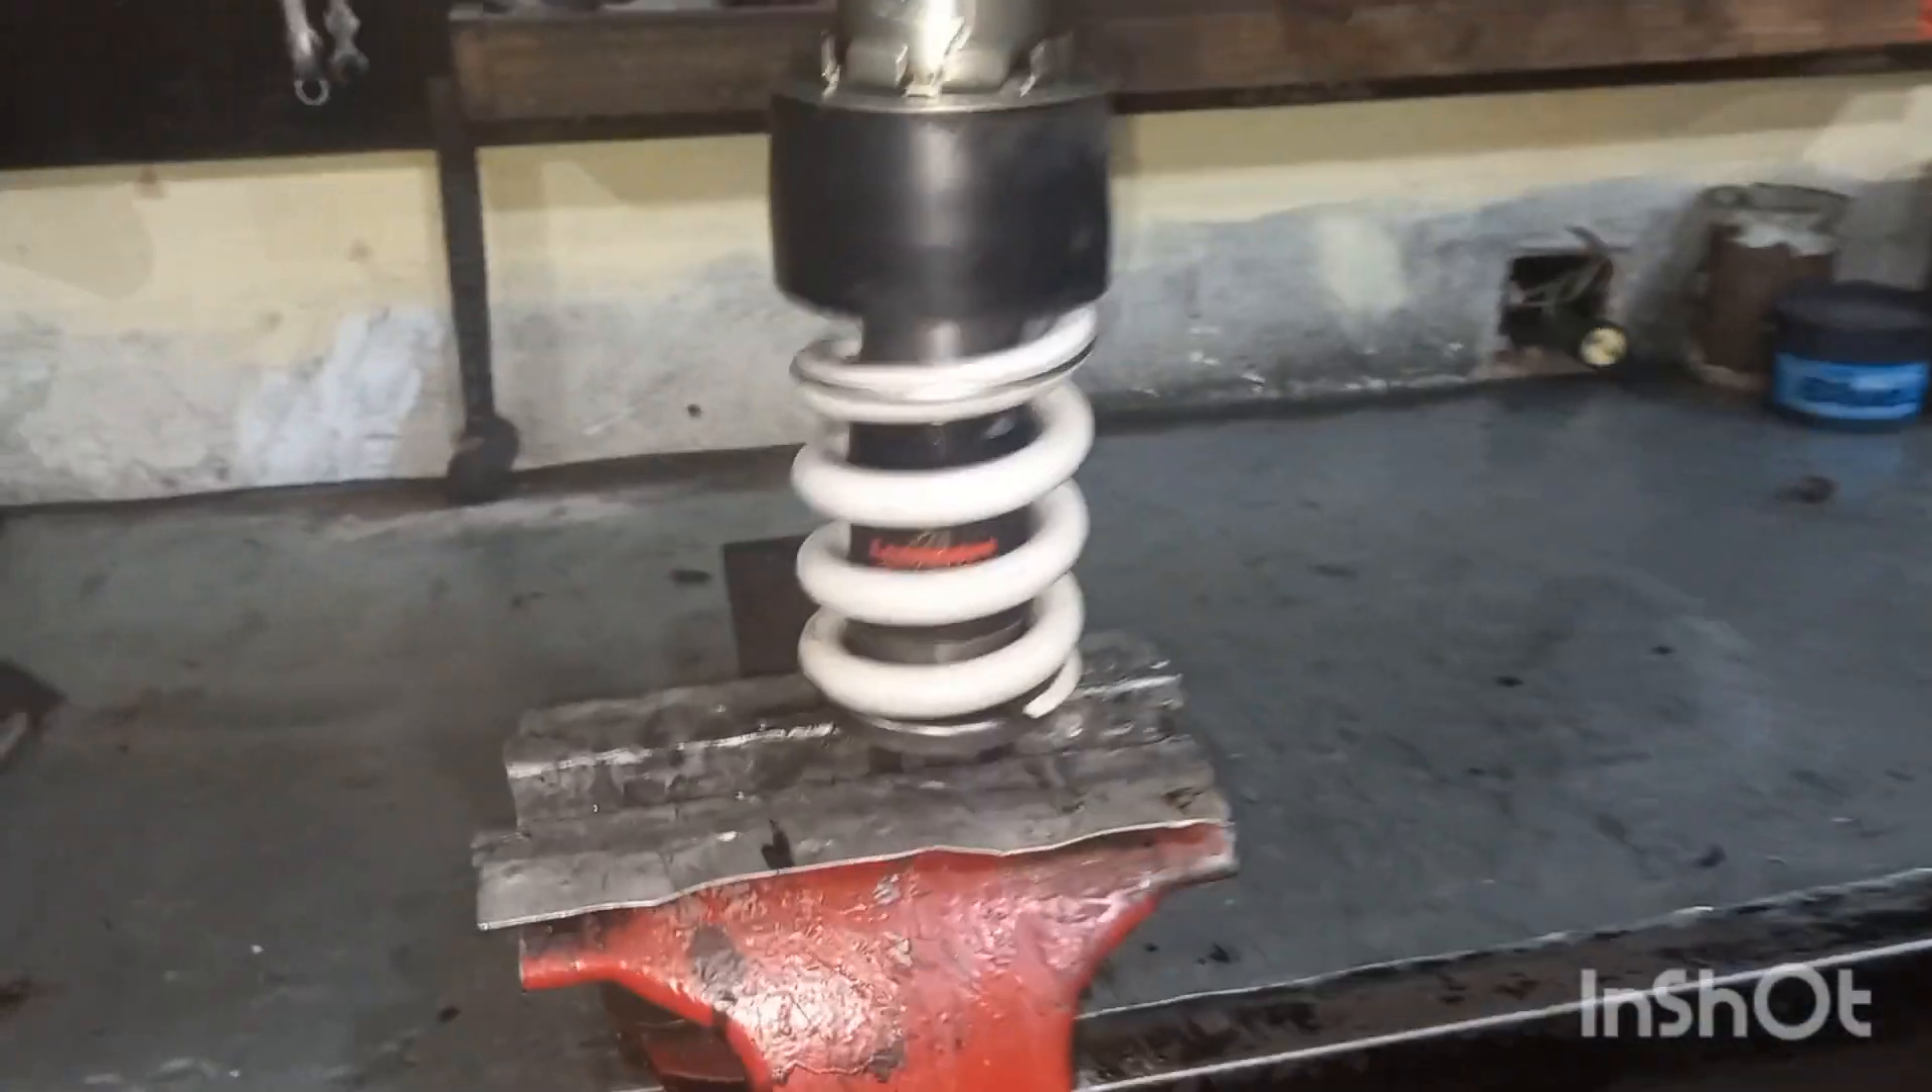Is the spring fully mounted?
Yes.